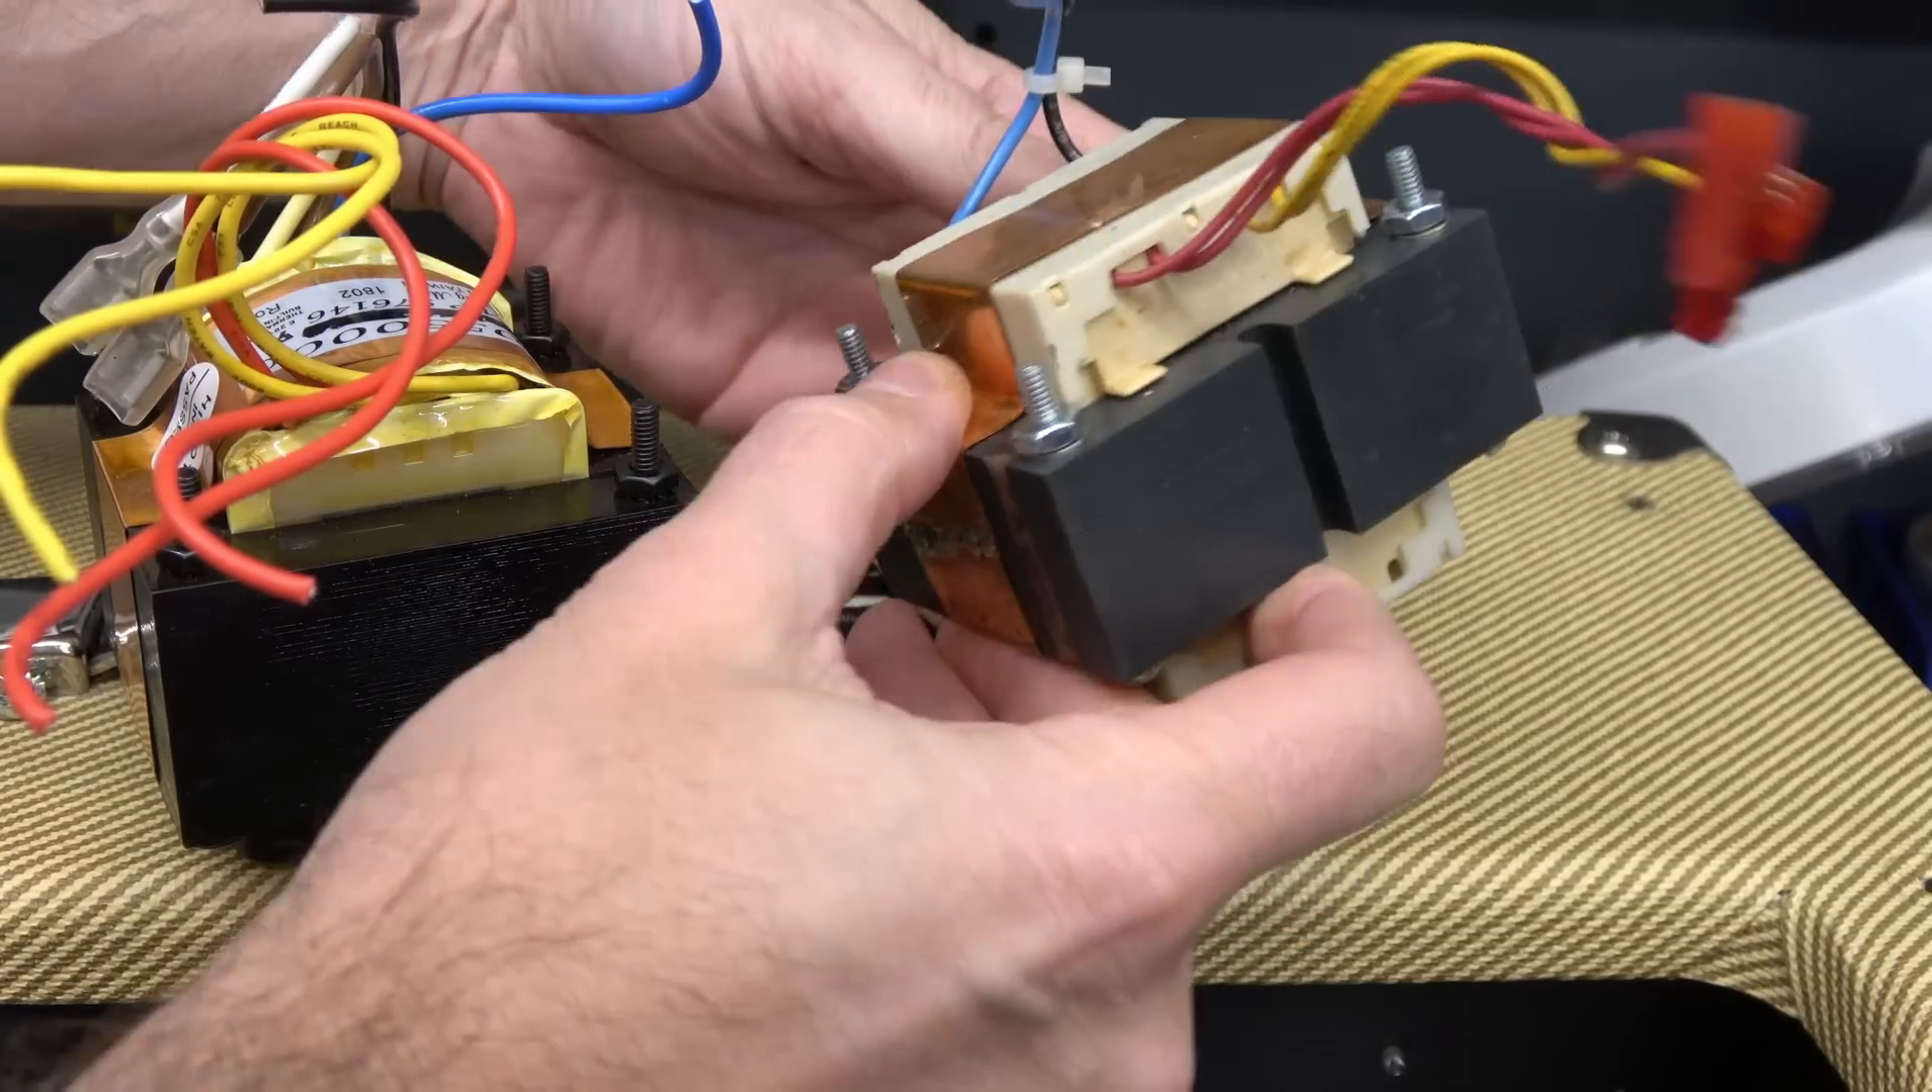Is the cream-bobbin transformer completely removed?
Yes.